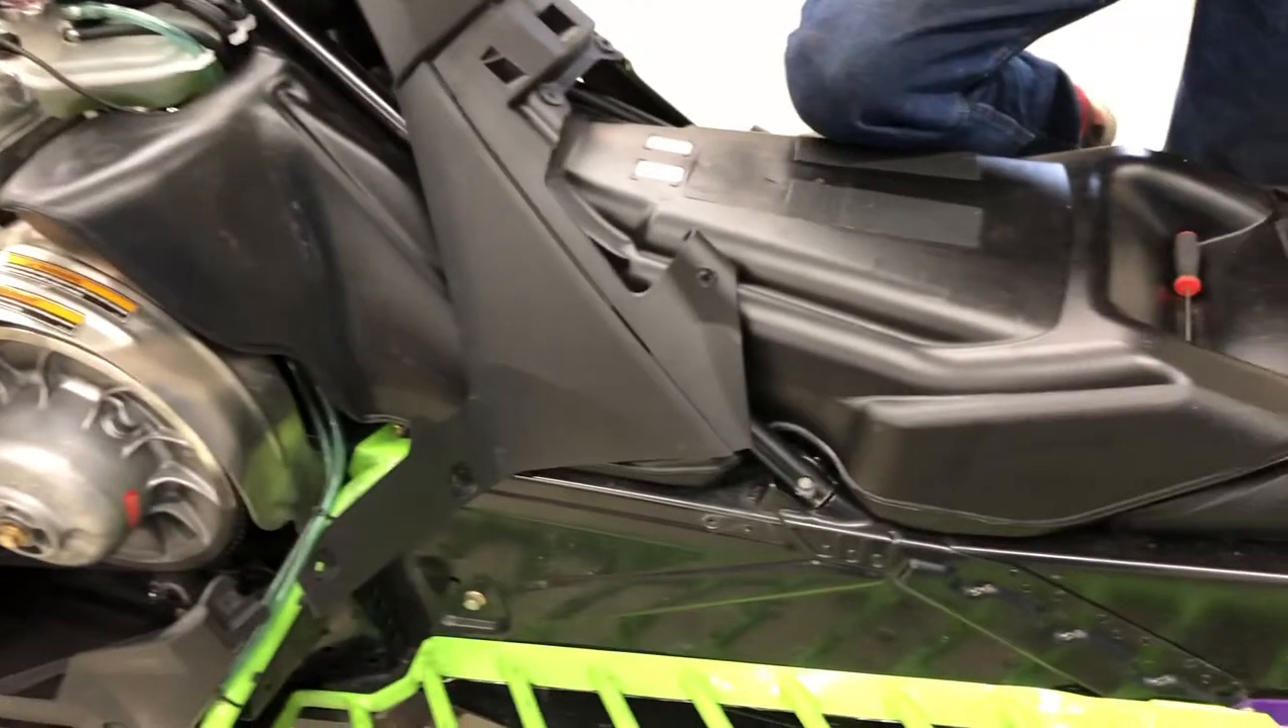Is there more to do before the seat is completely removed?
No.